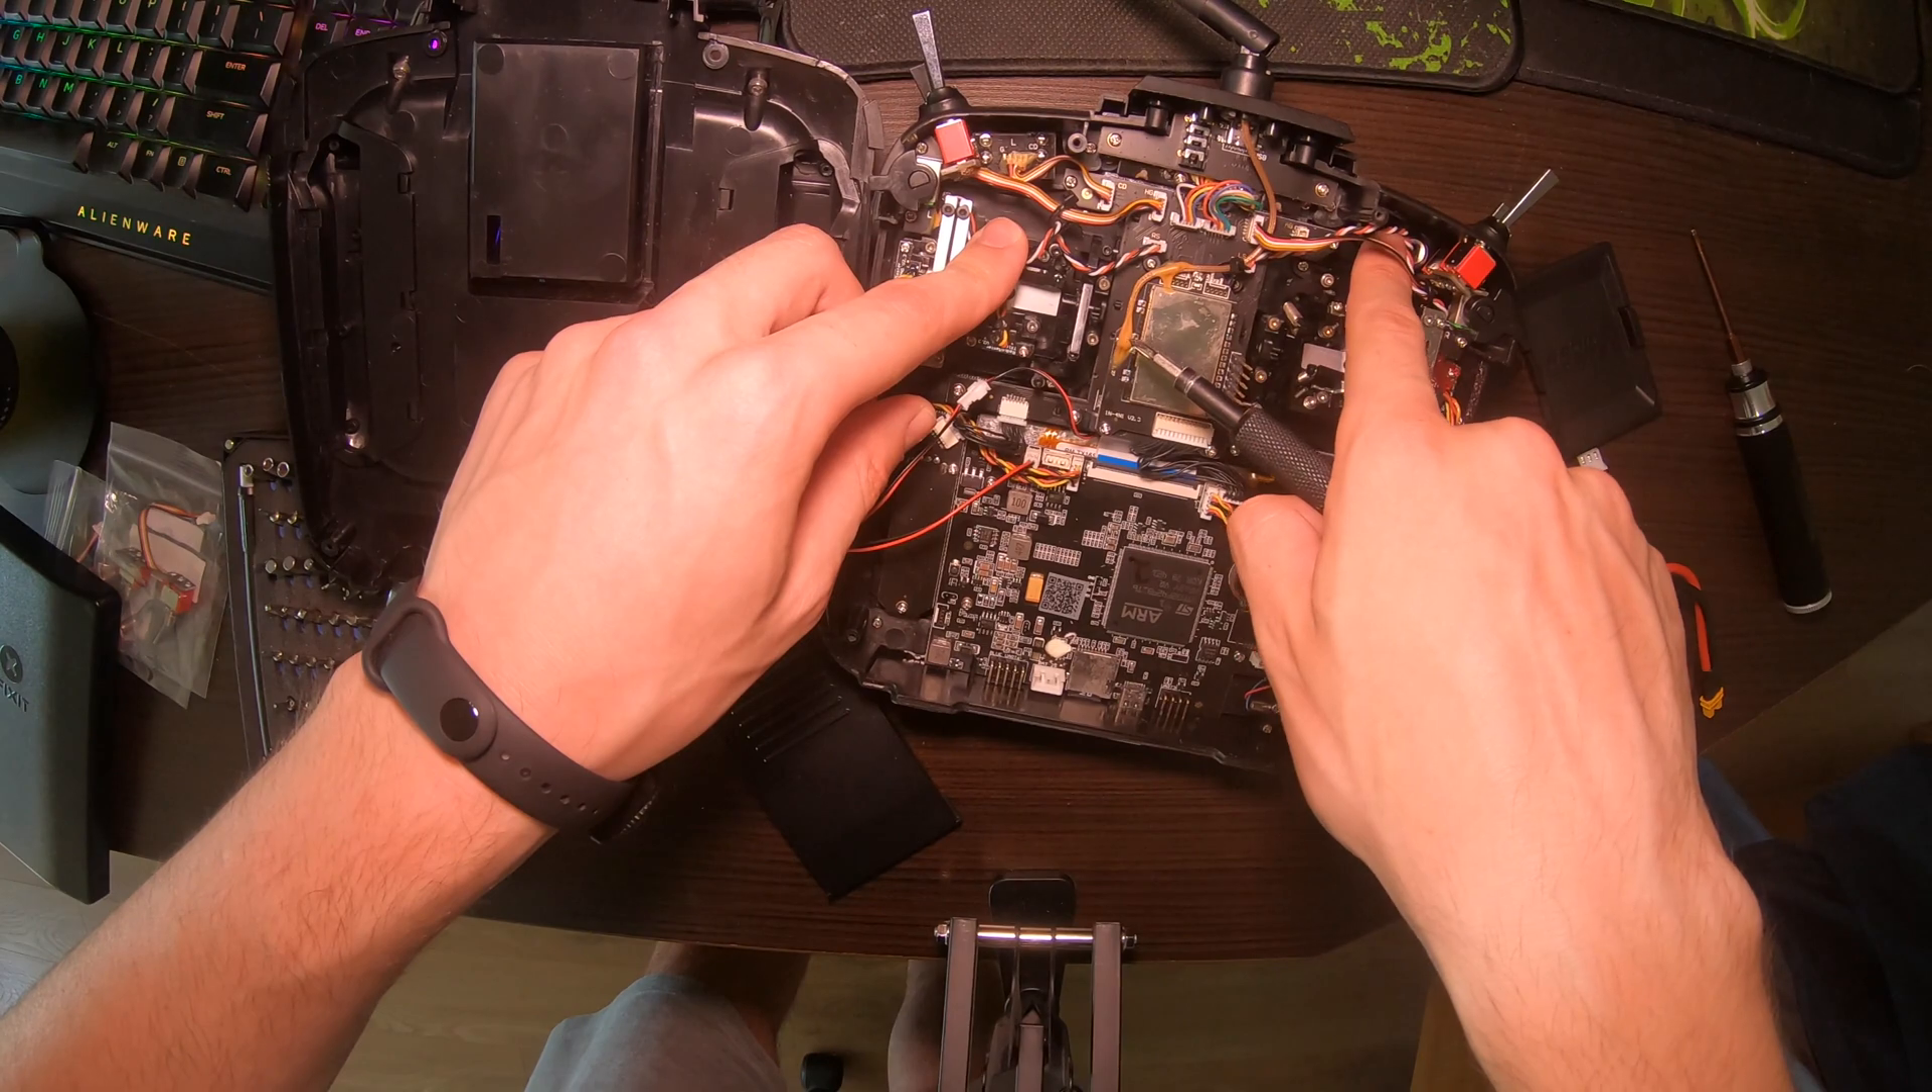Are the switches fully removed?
No.